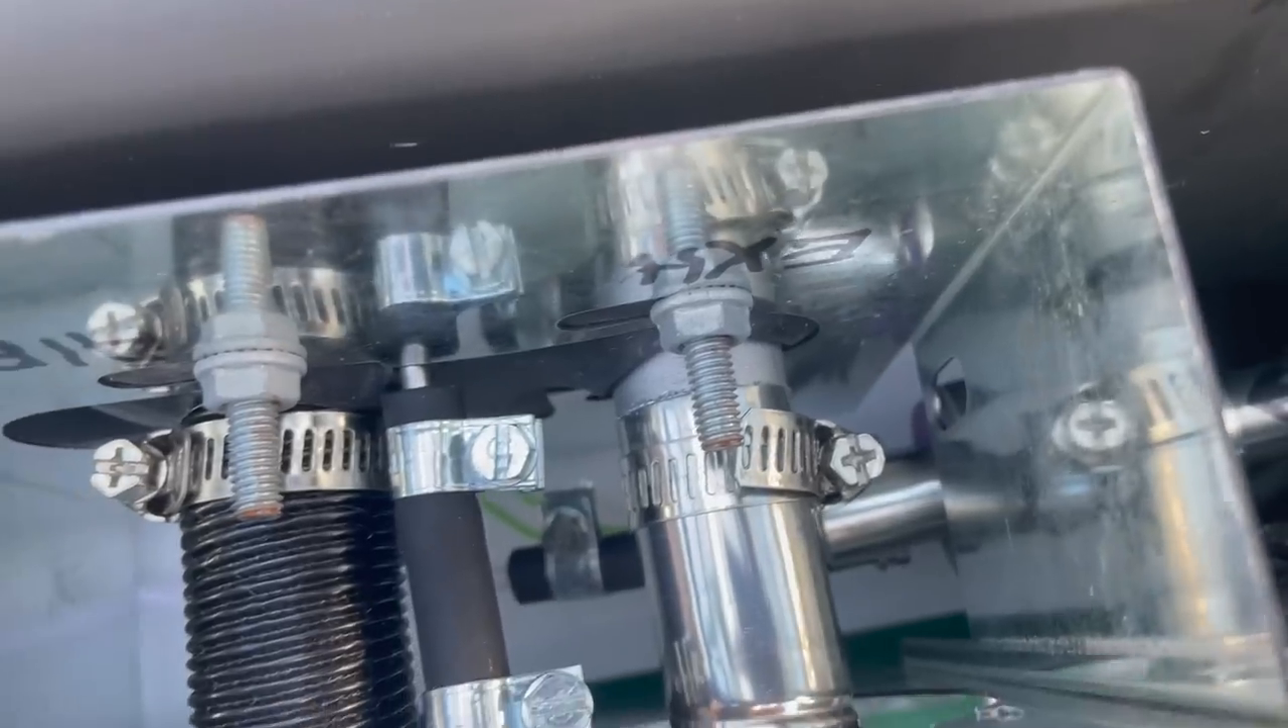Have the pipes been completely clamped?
Yes.